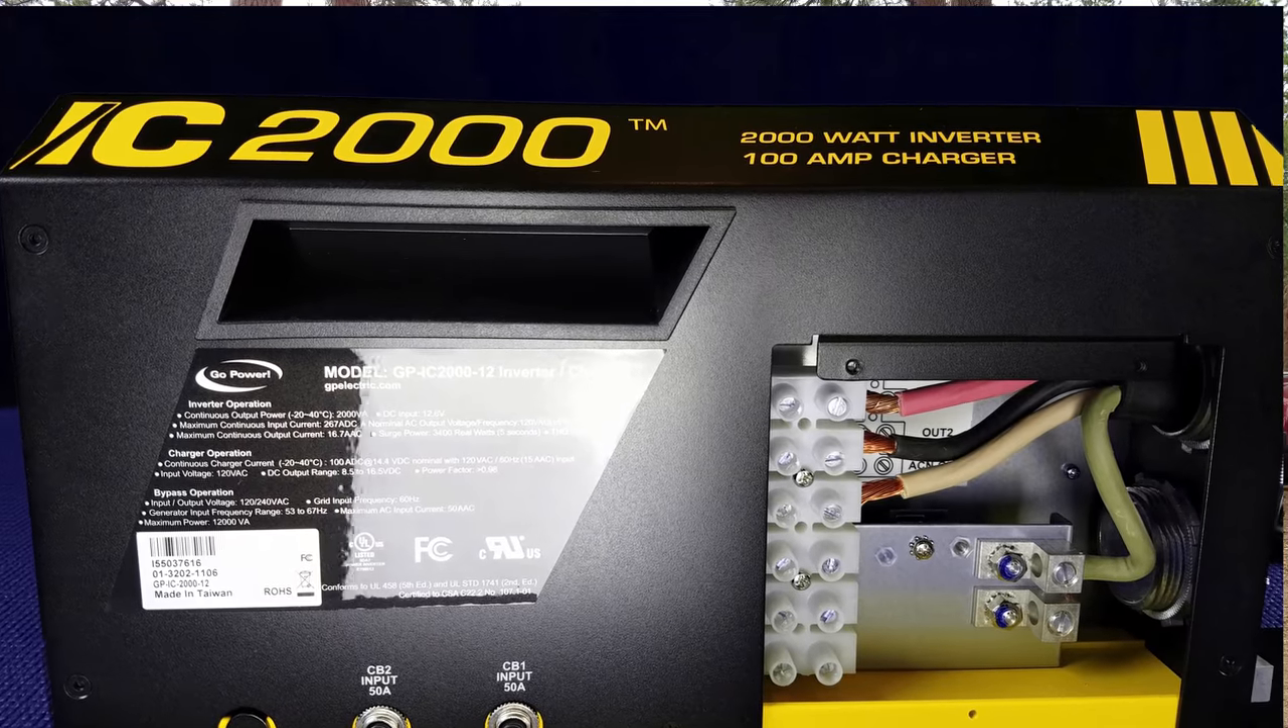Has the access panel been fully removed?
Yes.